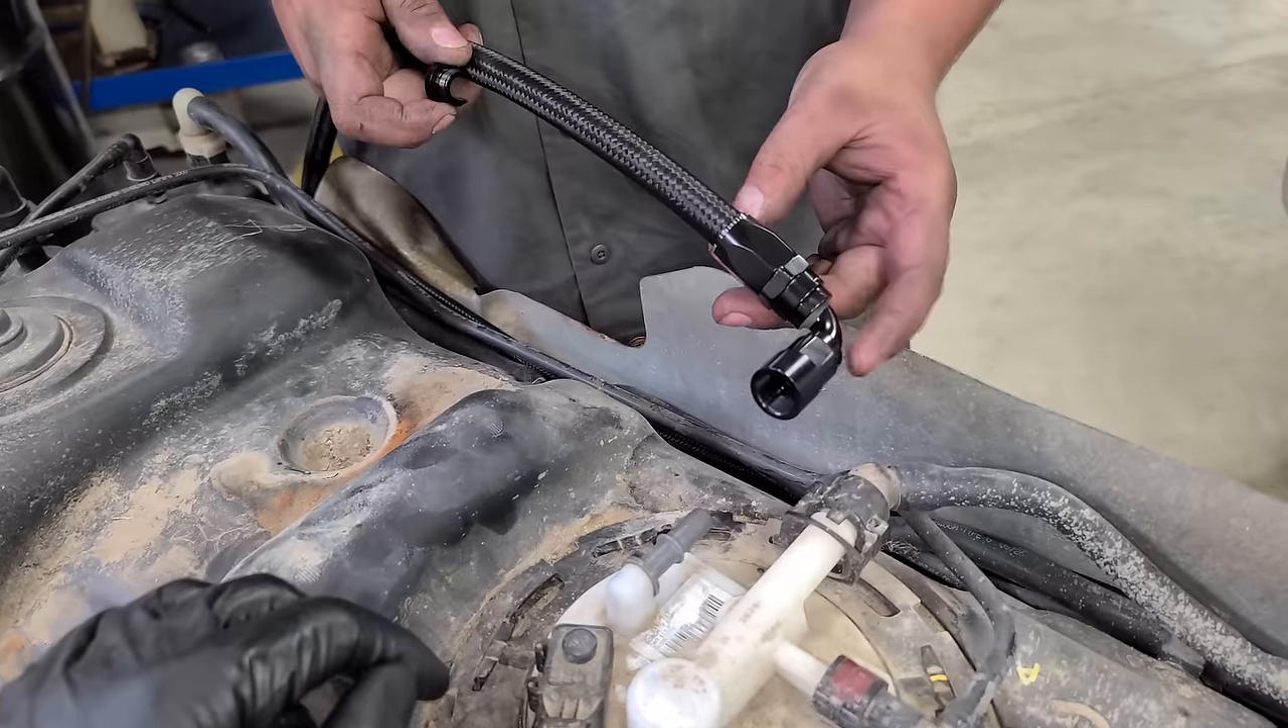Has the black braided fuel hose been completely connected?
No.